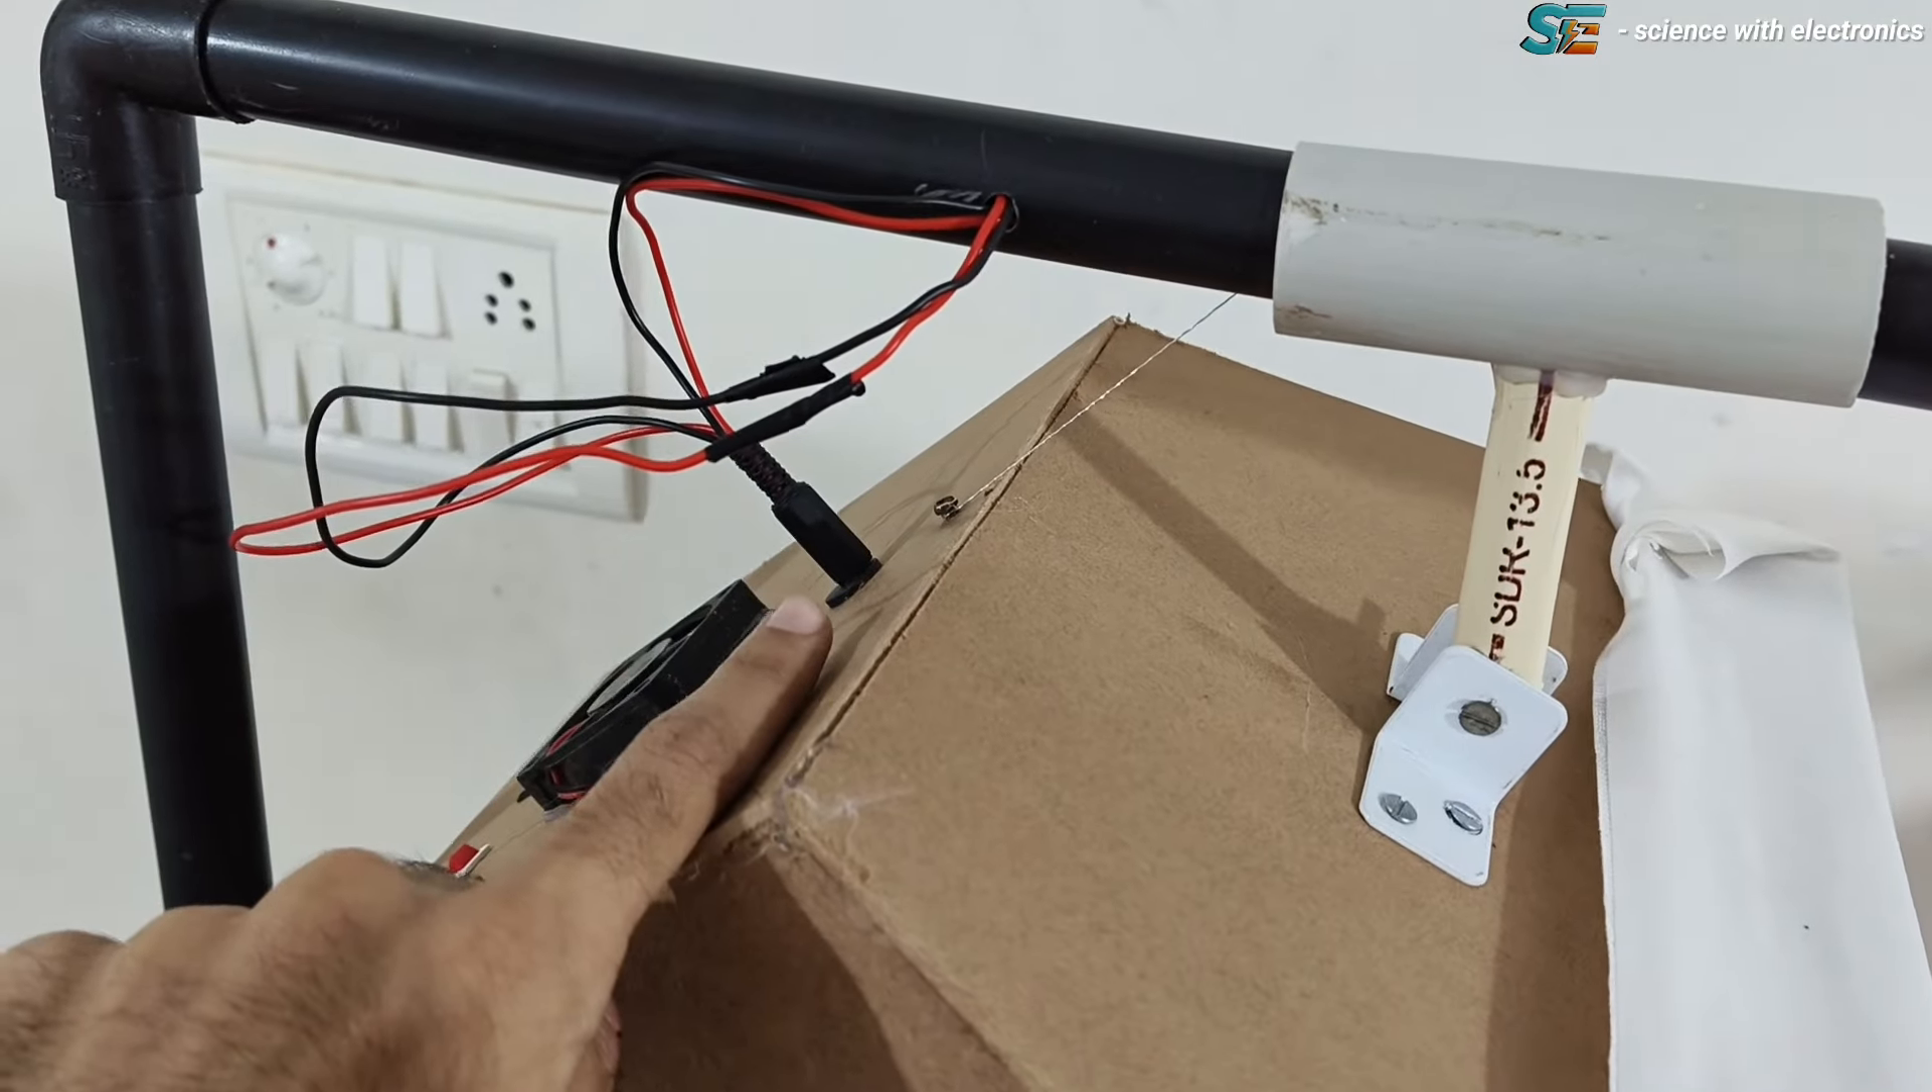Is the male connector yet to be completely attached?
No.